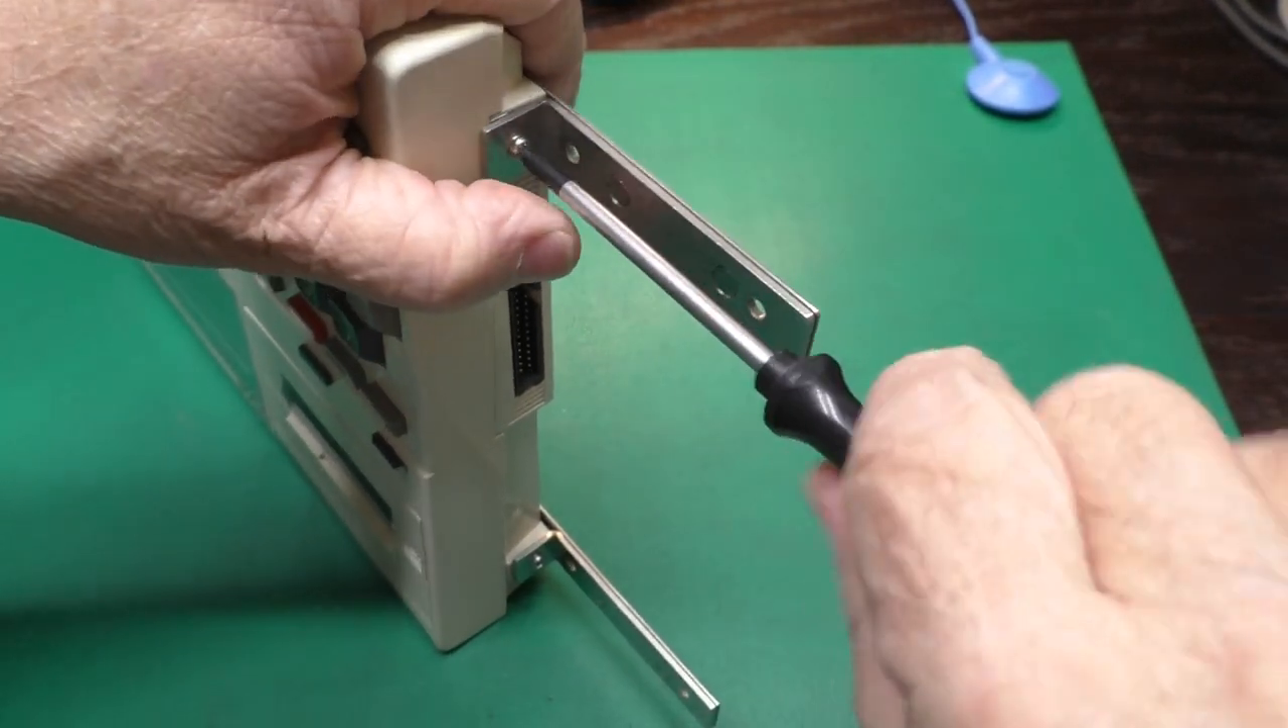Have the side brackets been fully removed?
No.